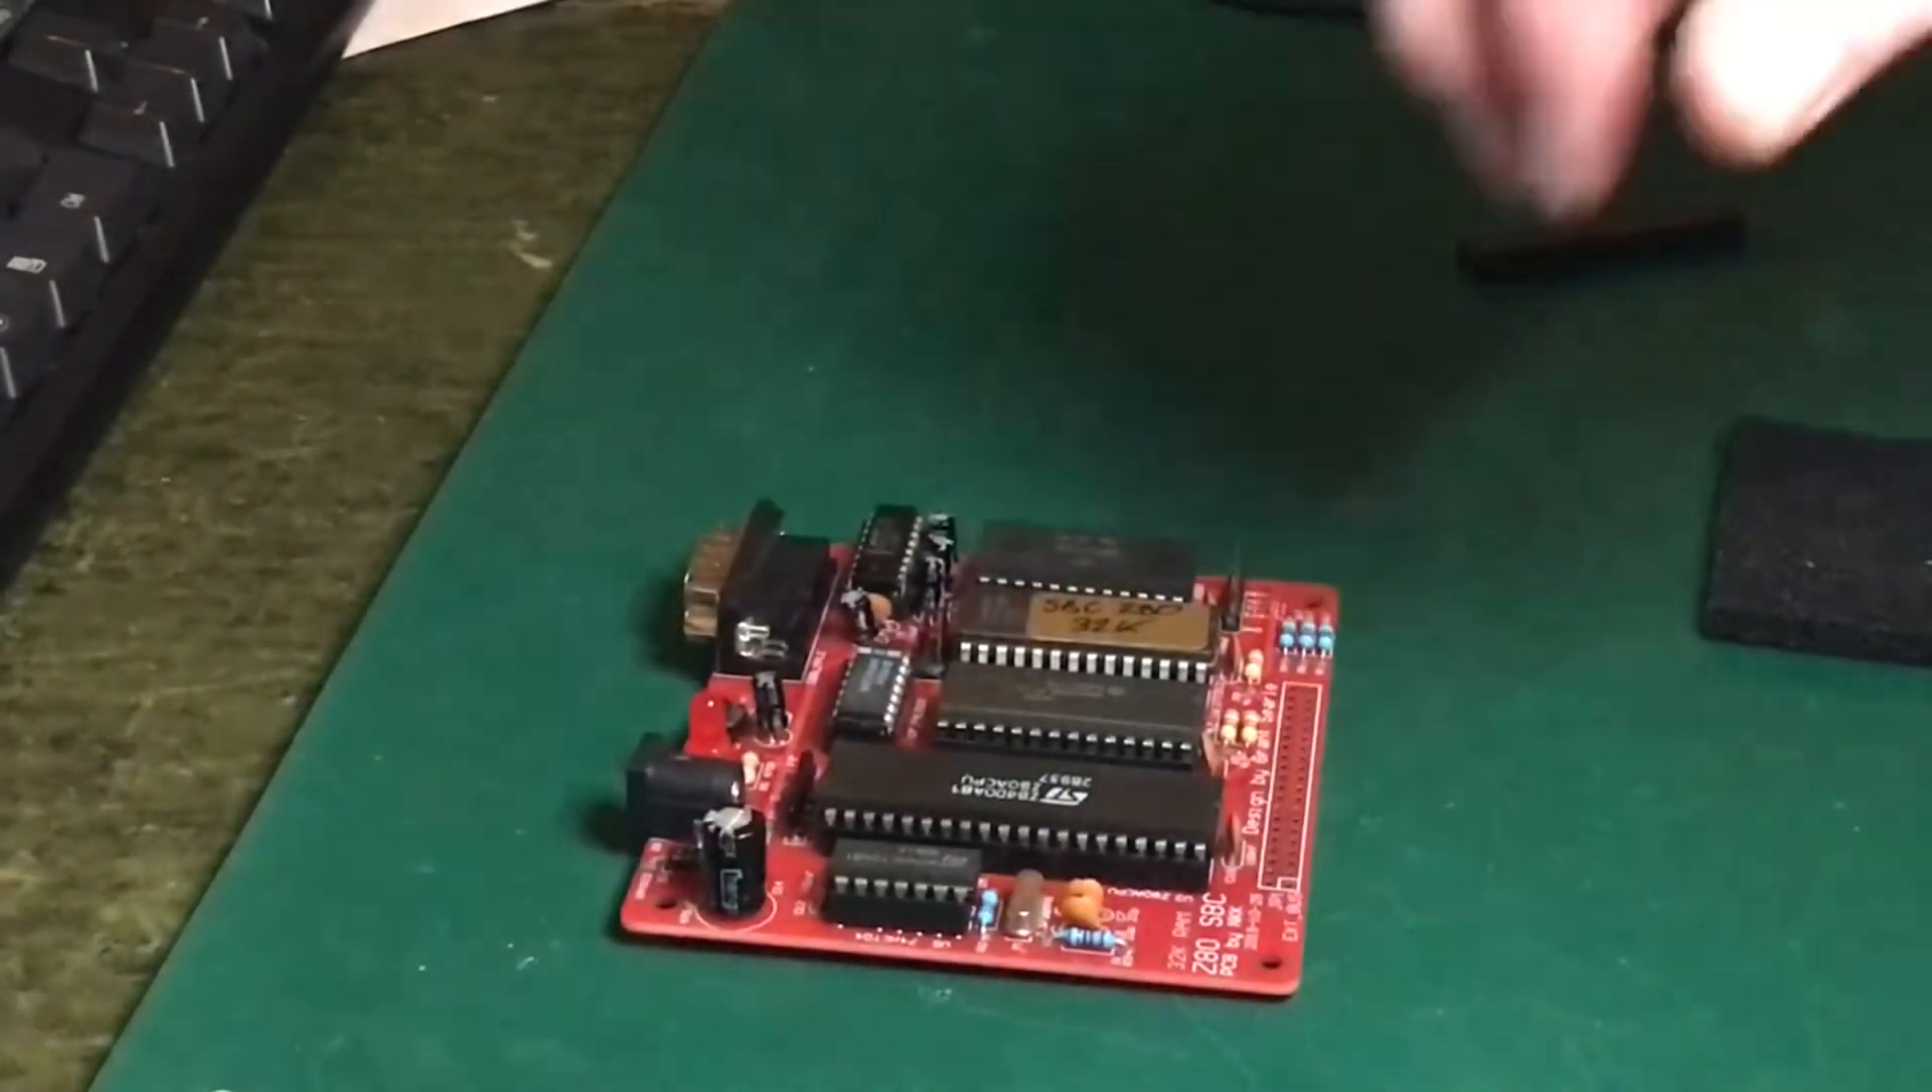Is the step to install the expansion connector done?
No.